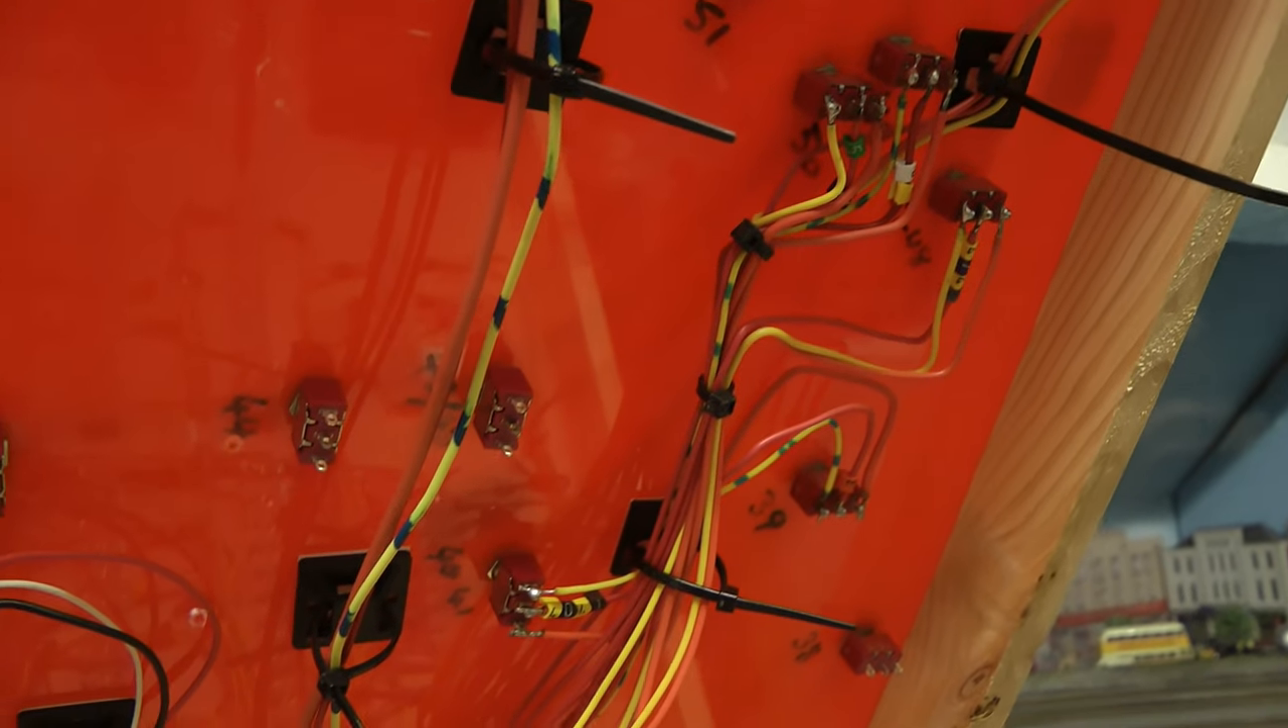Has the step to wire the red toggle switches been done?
No.